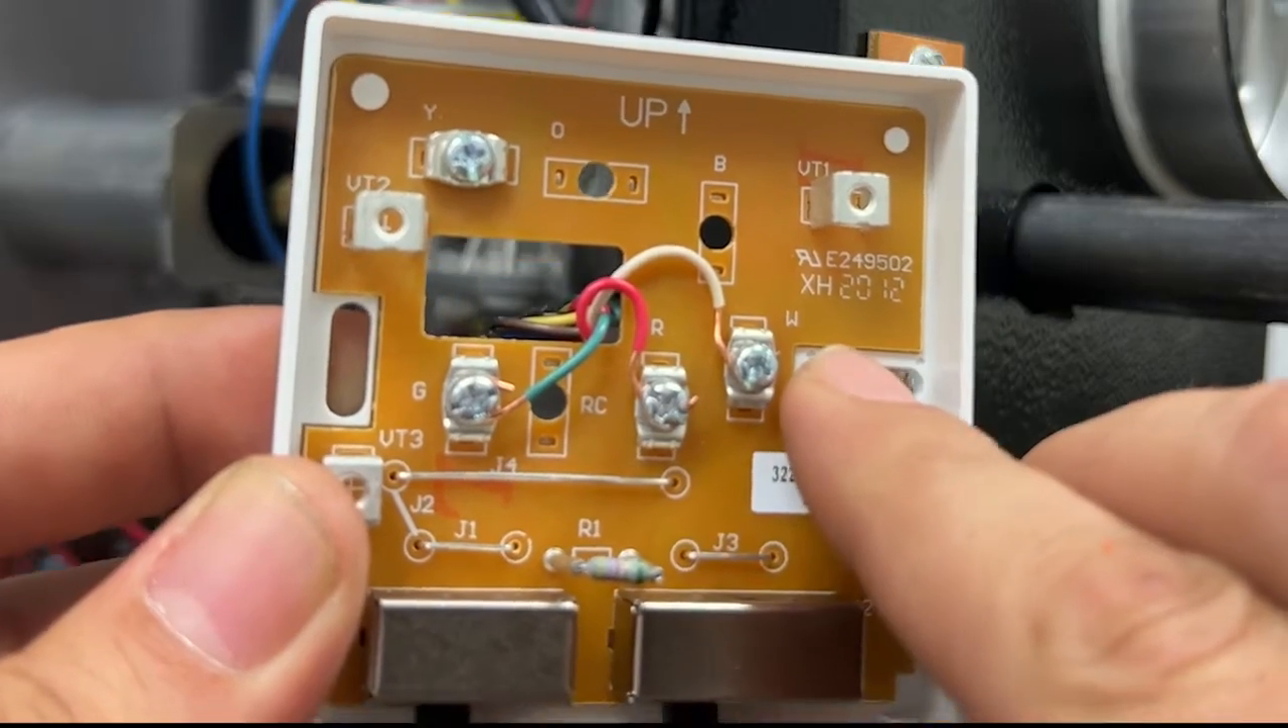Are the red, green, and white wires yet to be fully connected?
No.